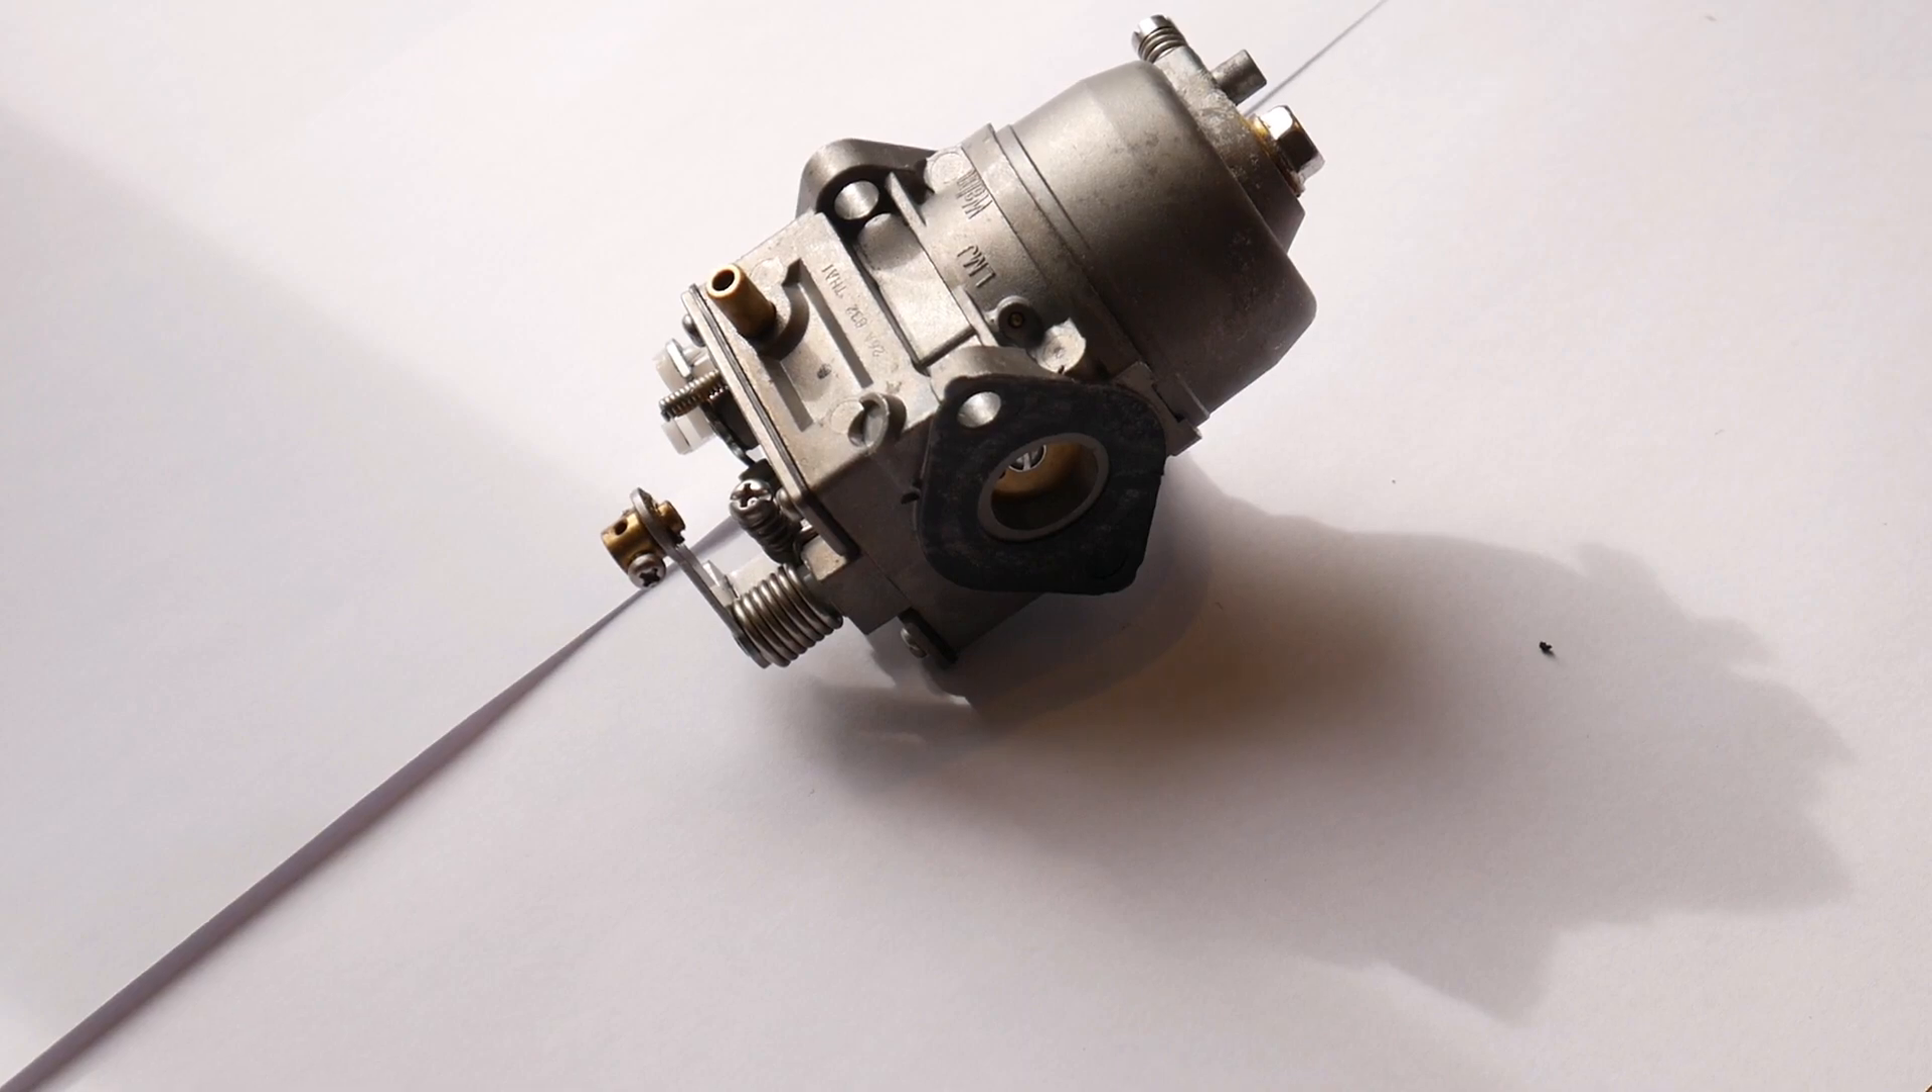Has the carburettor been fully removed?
Yes.